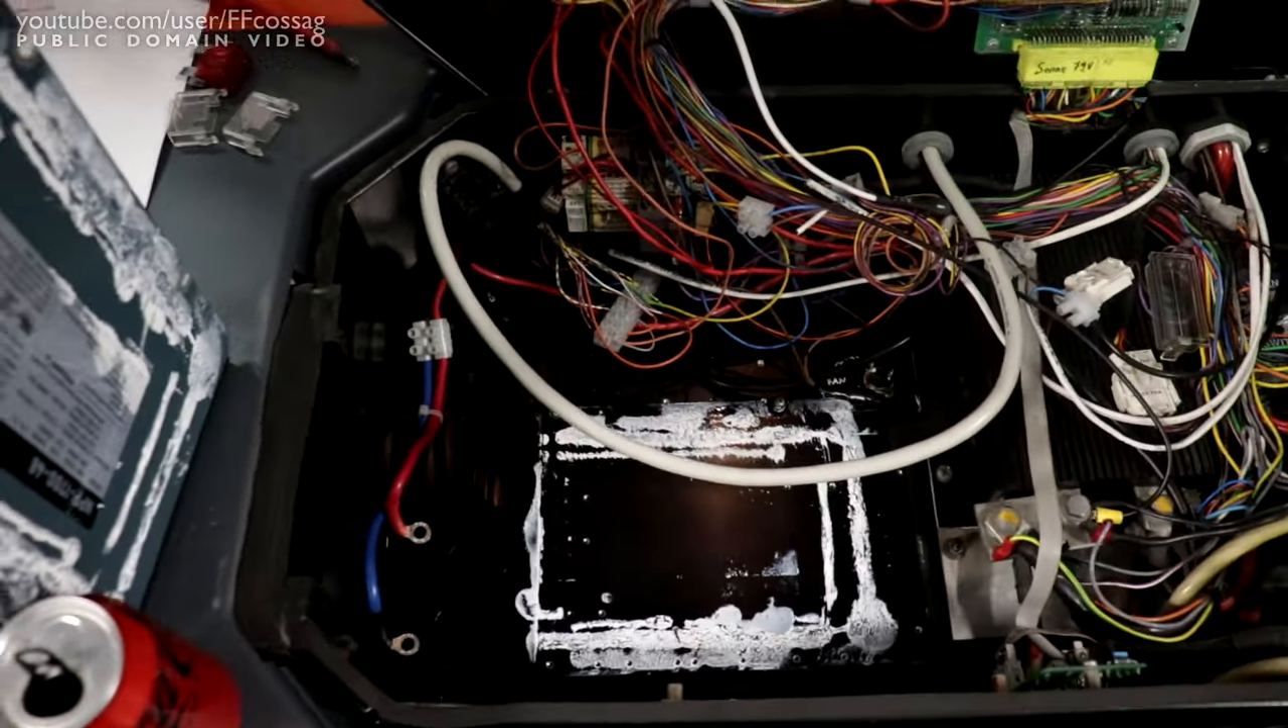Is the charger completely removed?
Yes.